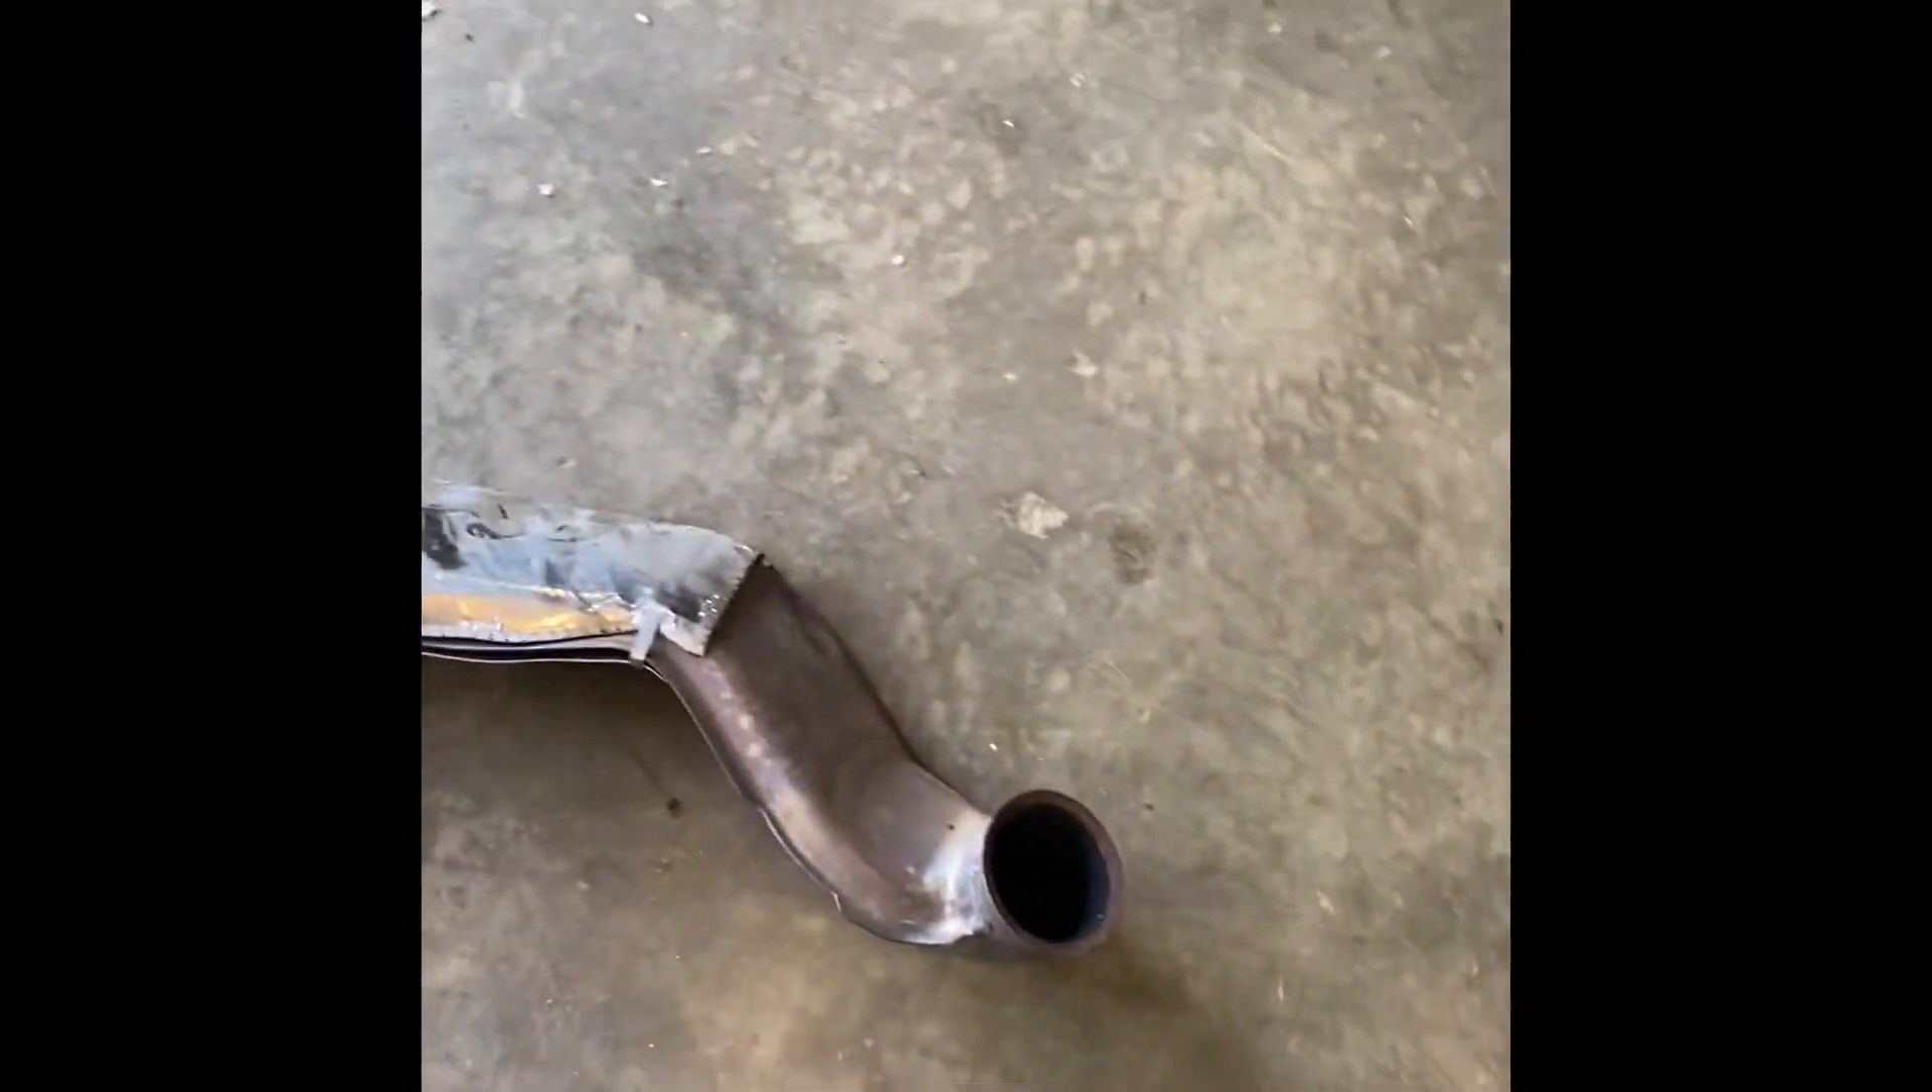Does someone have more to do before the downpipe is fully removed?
No.